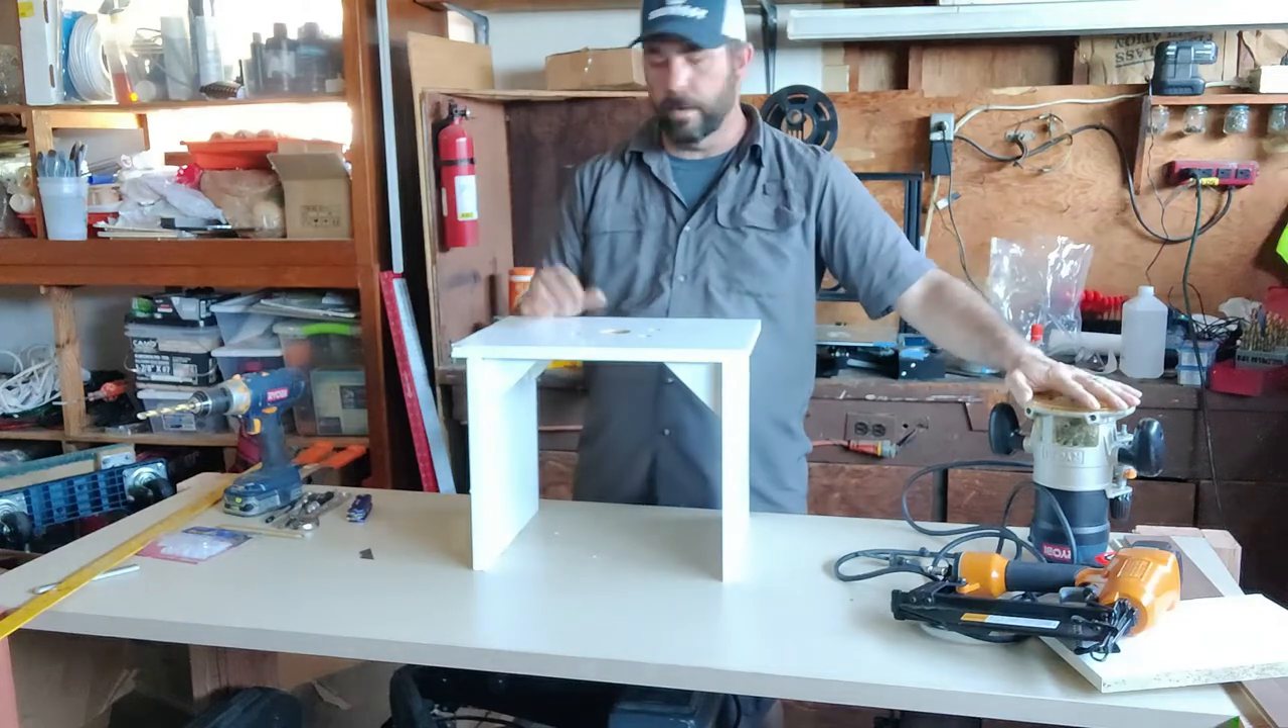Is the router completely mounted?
No.